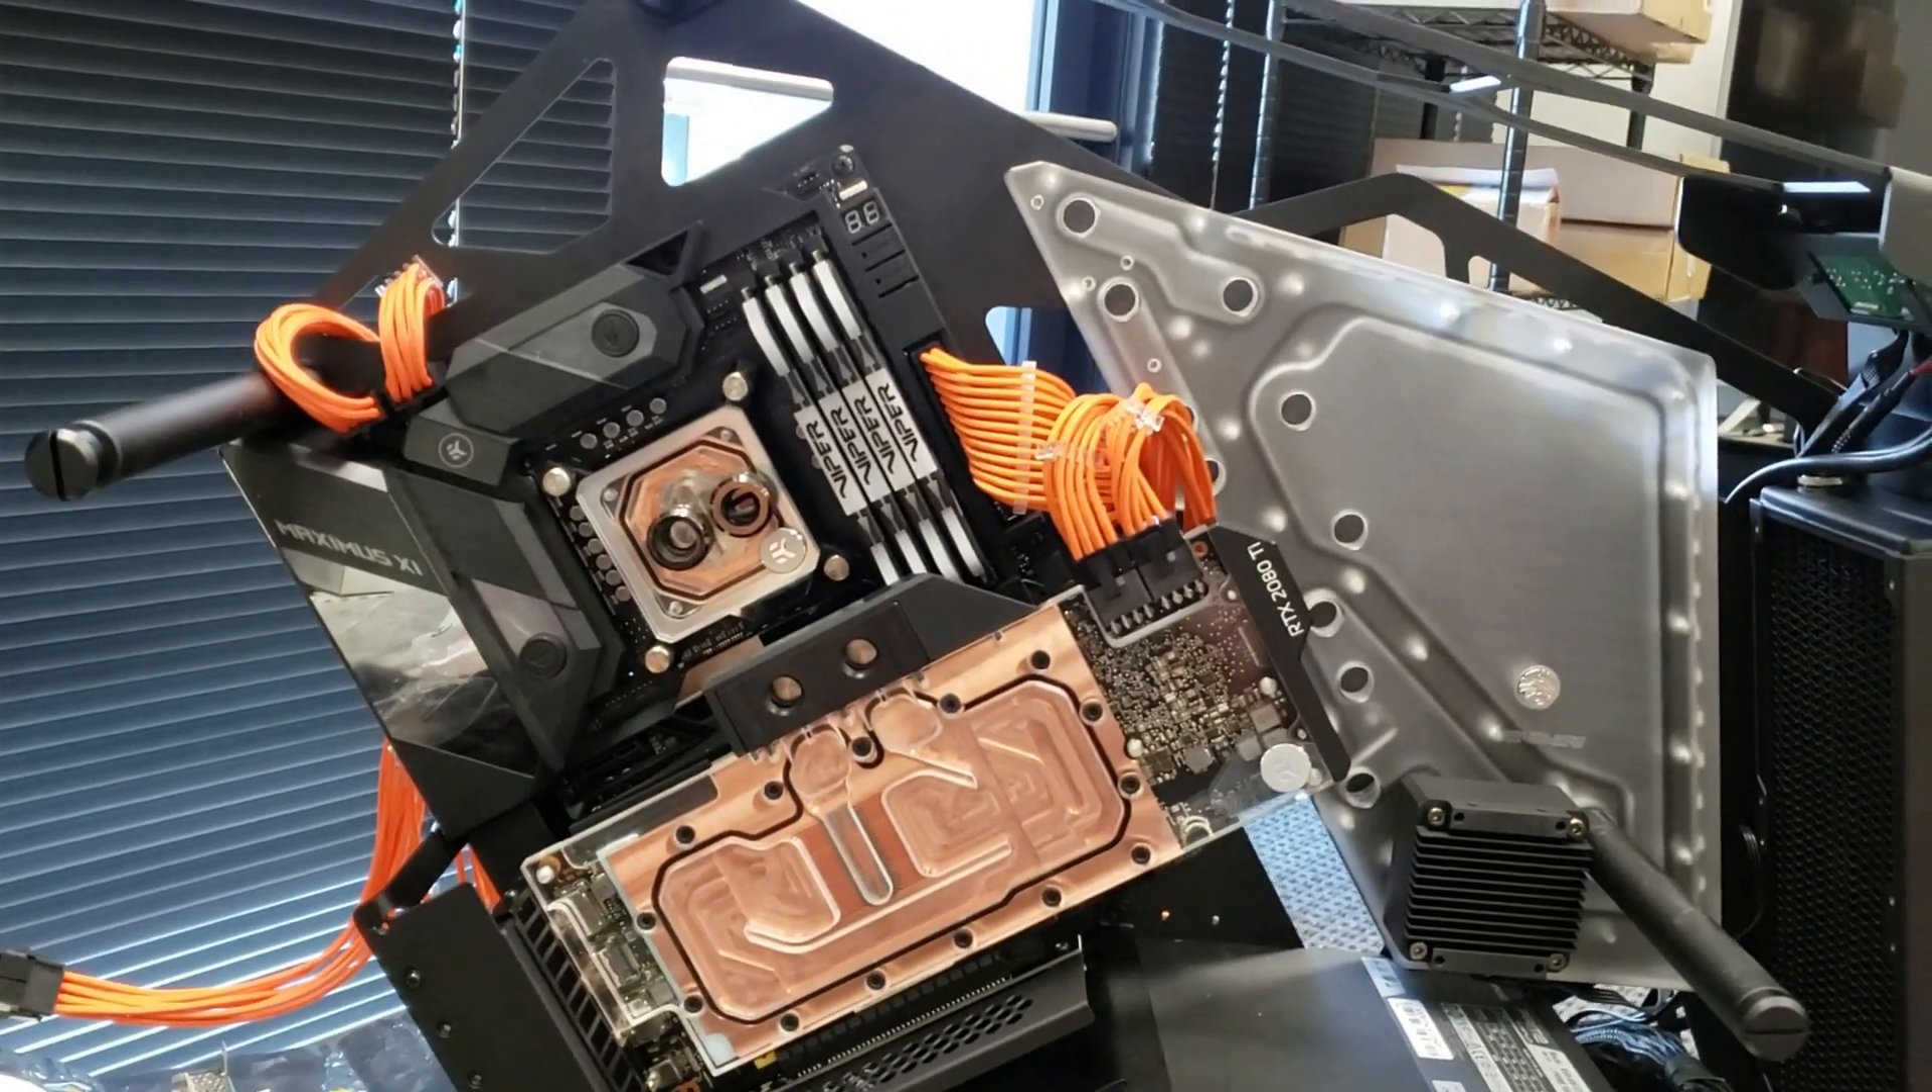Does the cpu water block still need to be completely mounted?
No.